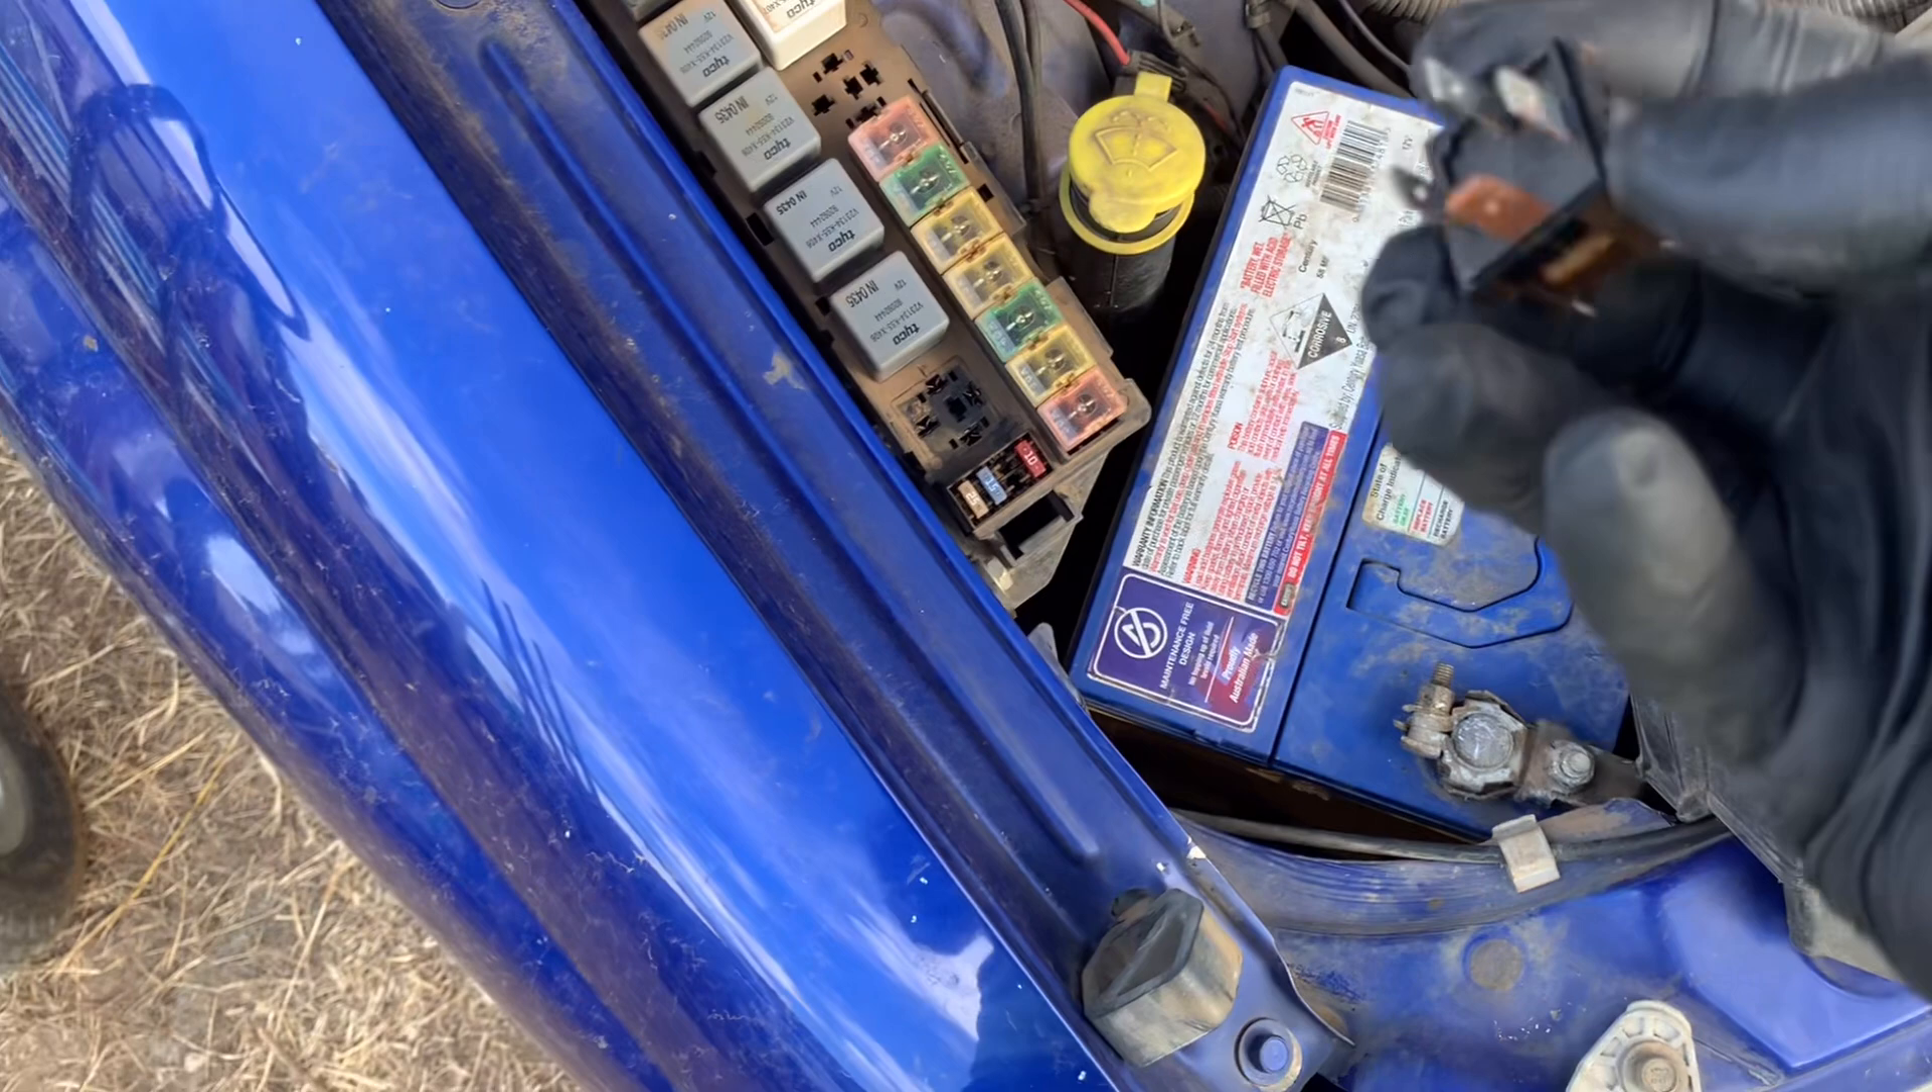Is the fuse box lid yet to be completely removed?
No.